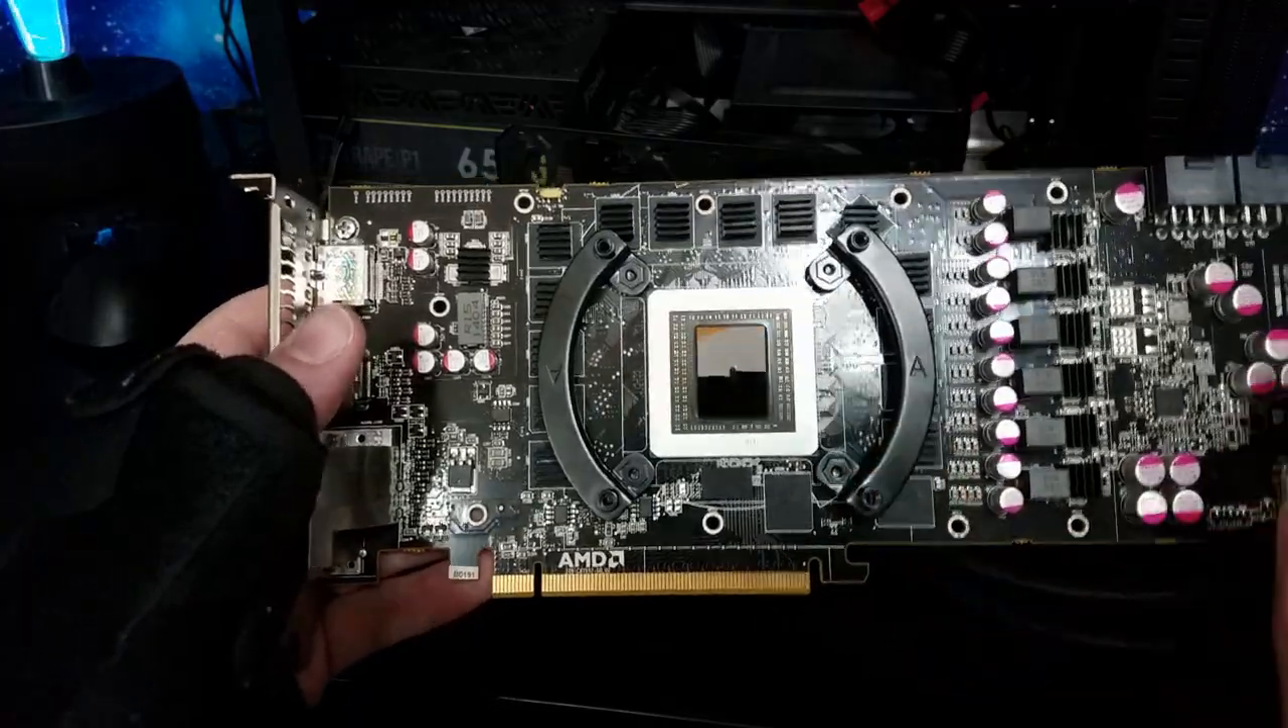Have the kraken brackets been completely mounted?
Yes.